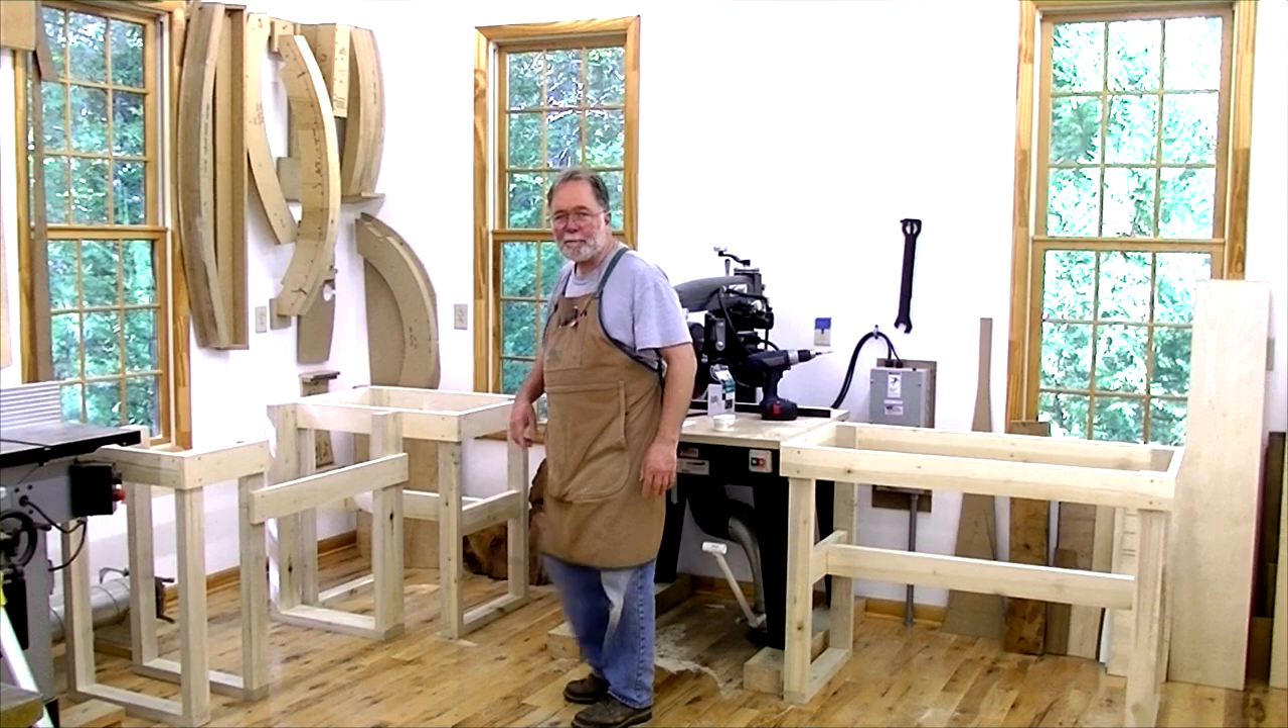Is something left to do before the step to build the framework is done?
No.